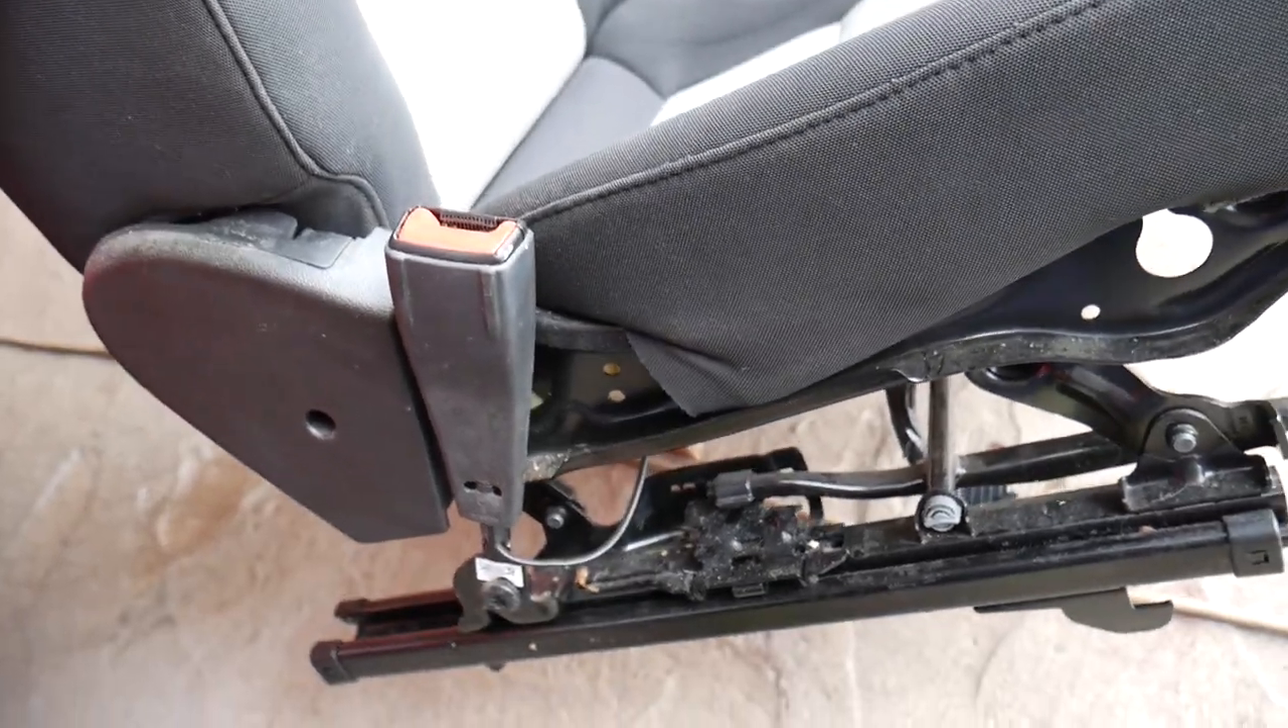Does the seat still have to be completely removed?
No.